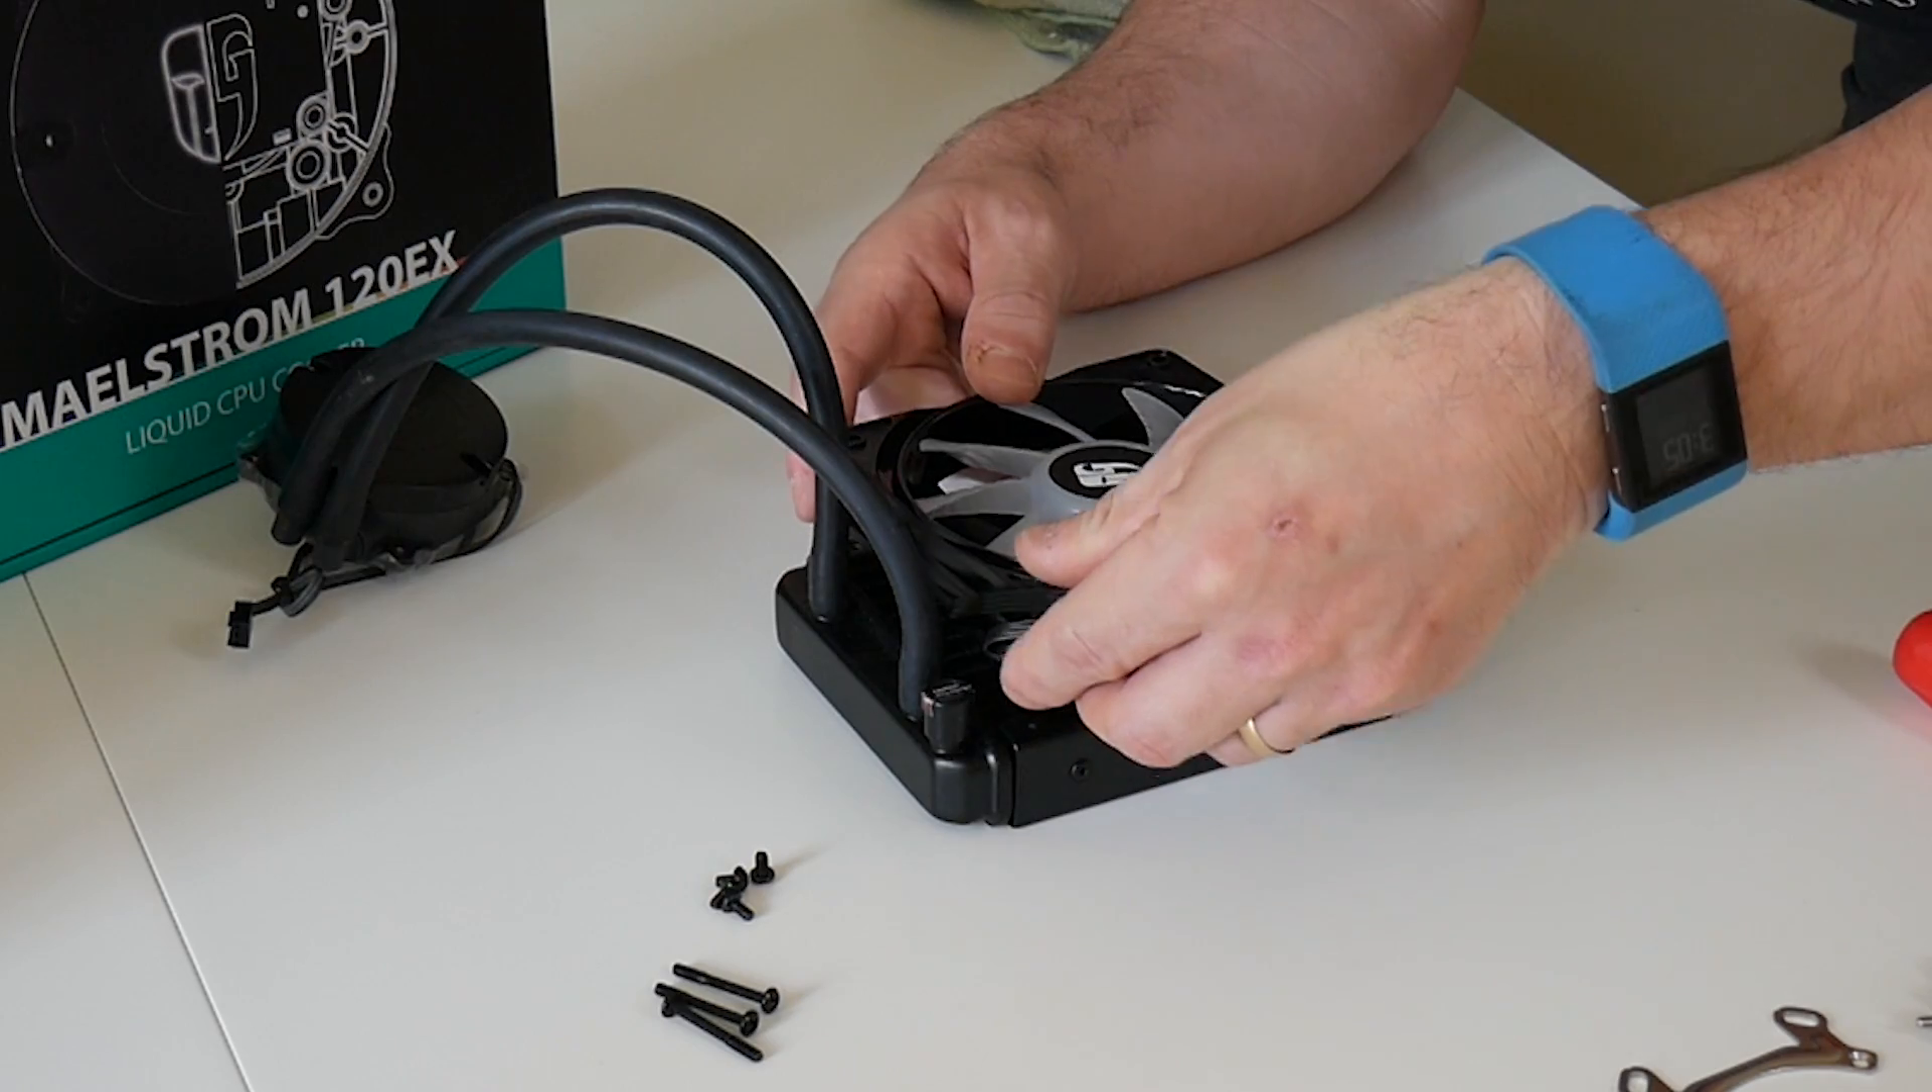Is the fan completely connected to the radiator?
No.